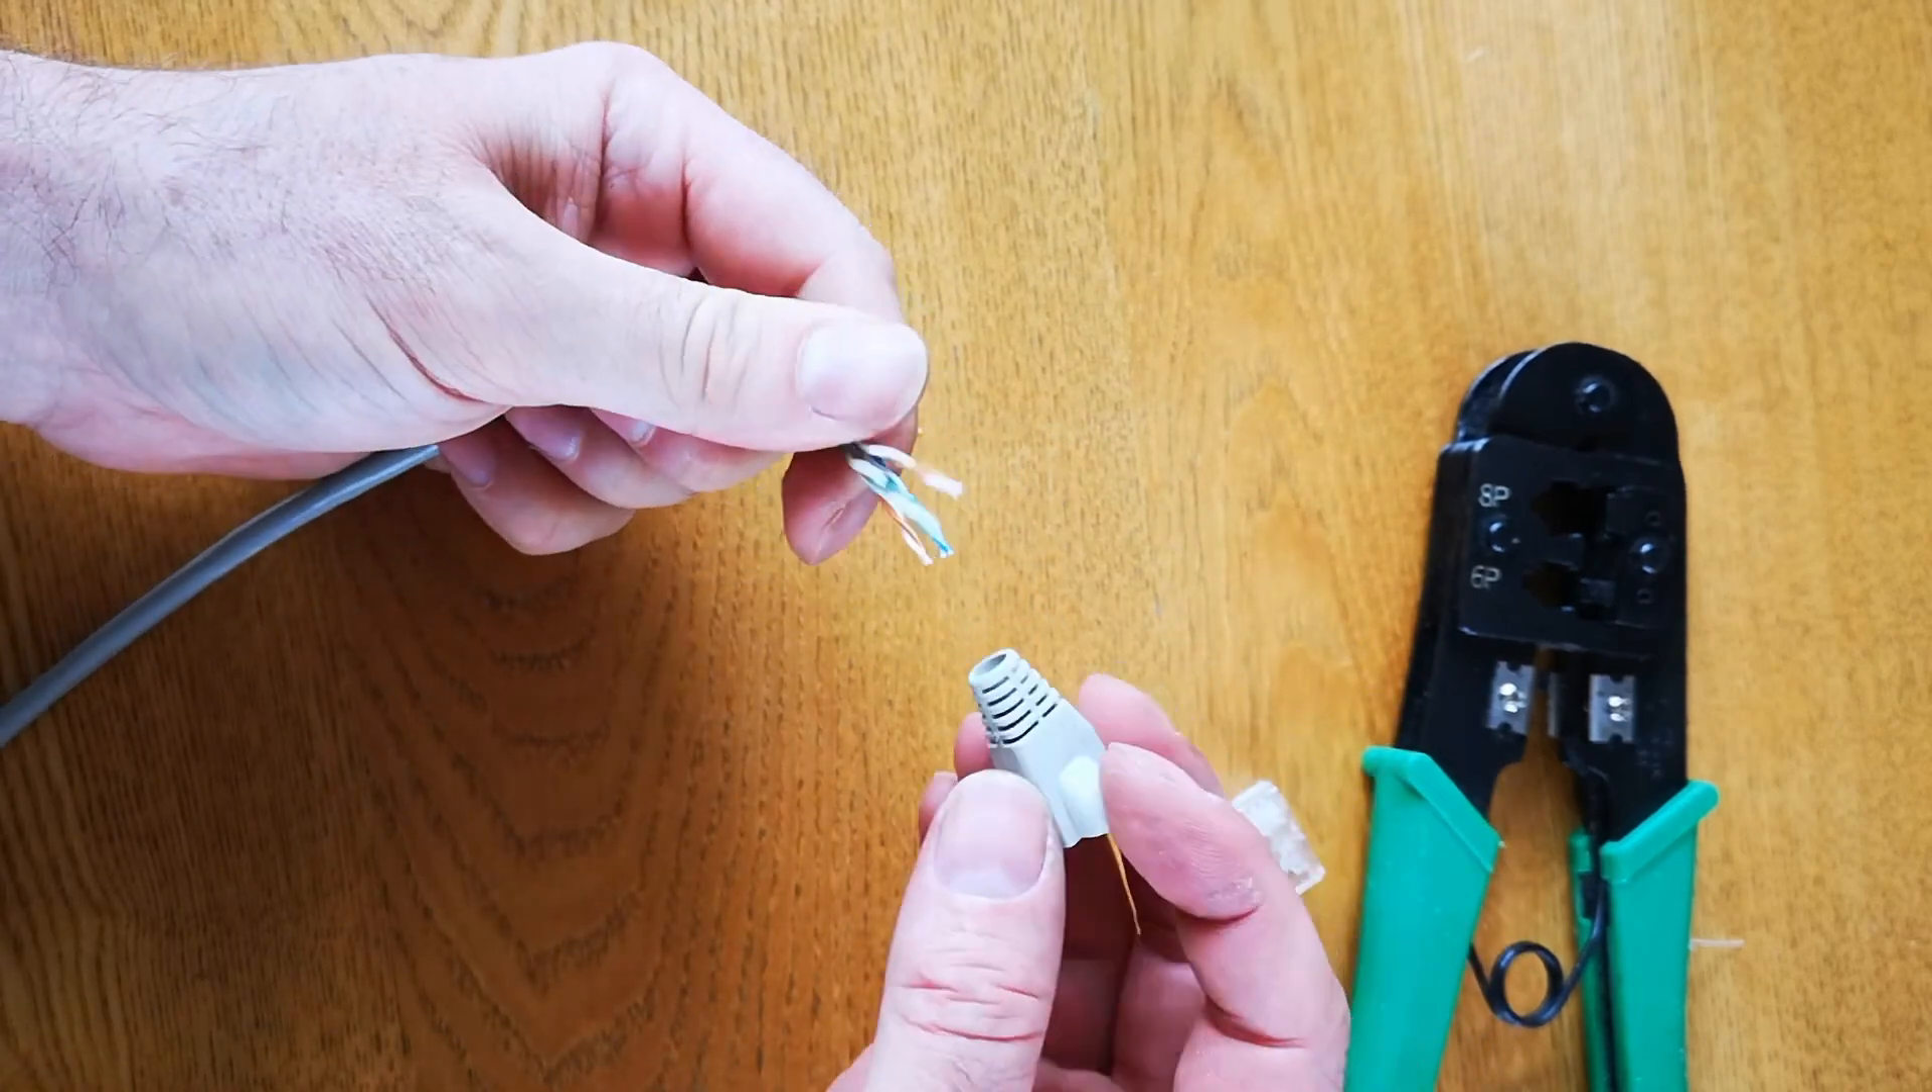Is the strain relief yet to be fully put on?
Yes.